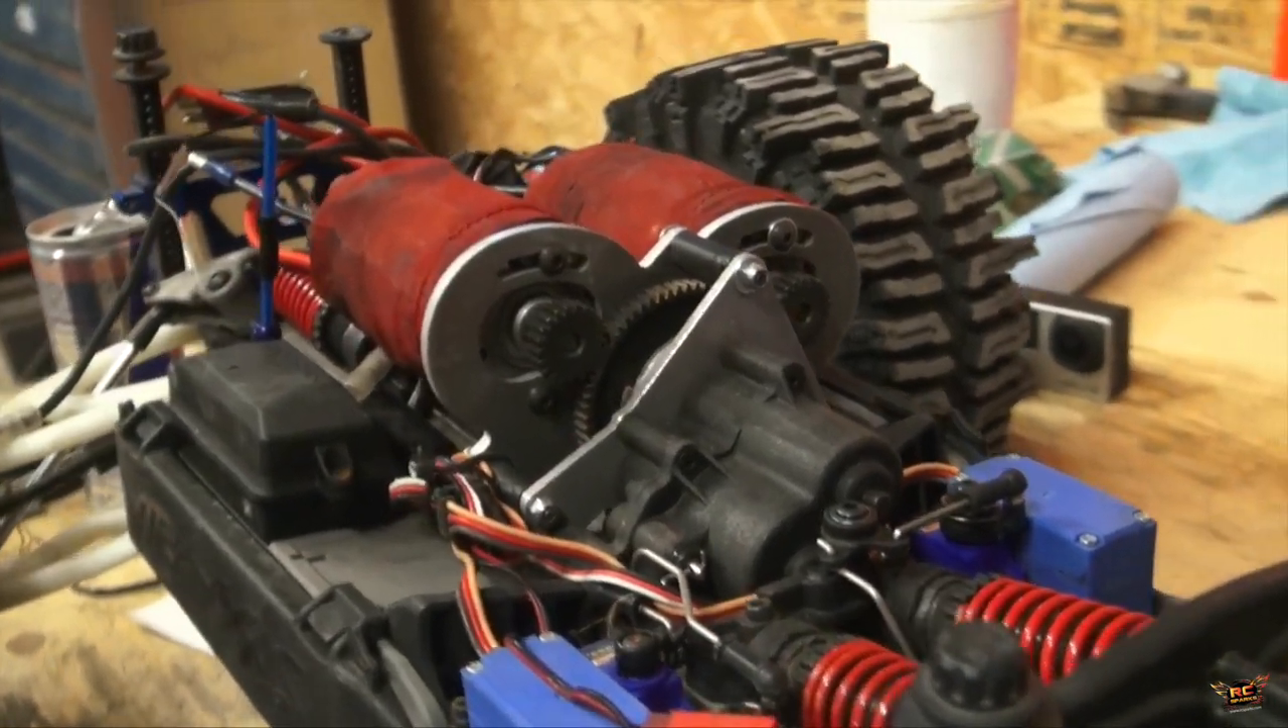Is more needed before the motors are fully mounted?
No.